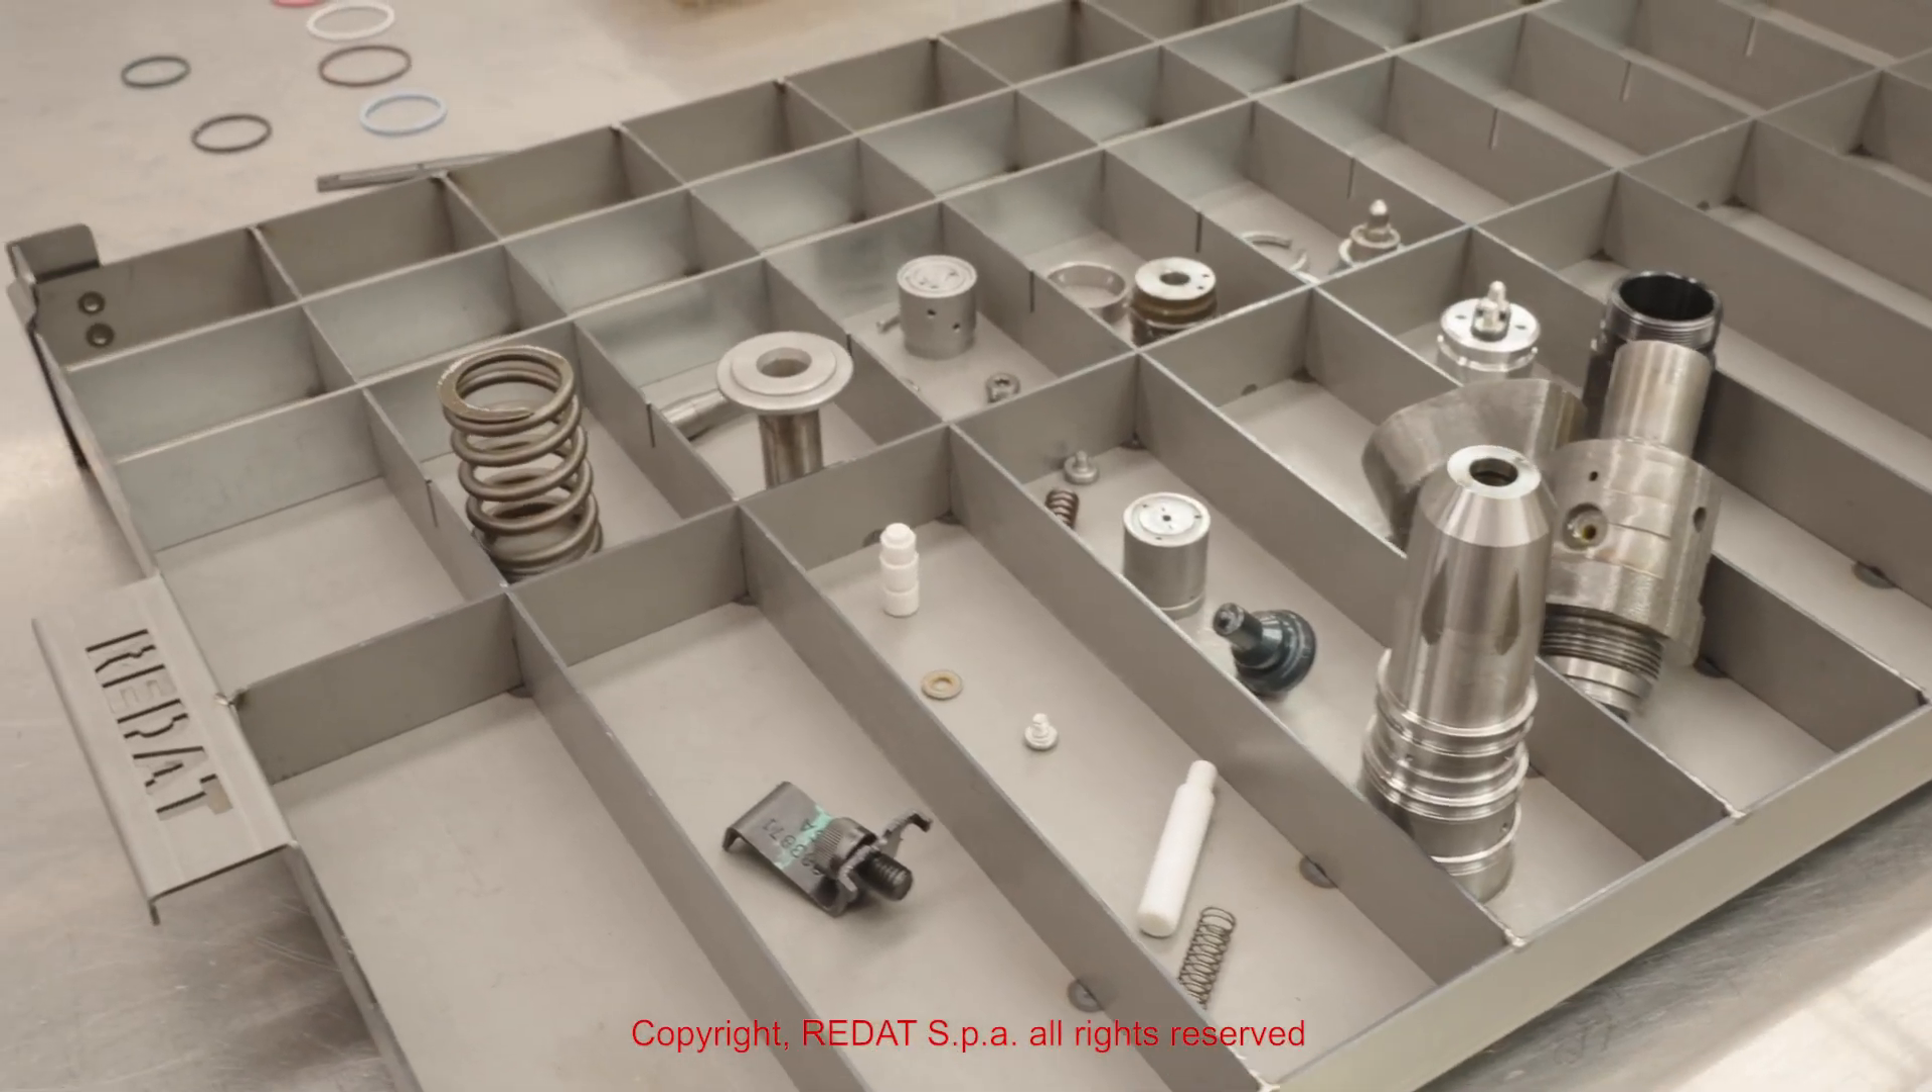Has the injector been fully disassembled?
Yes.